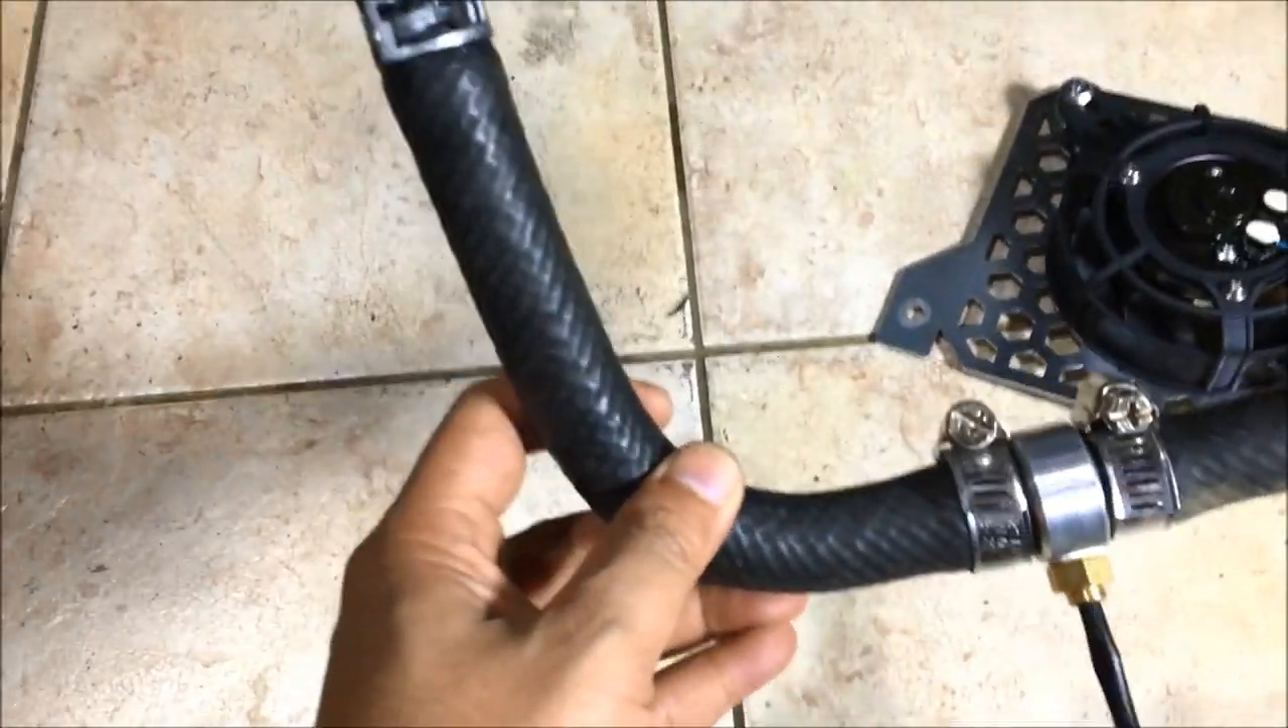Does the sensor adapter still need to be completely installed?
No.